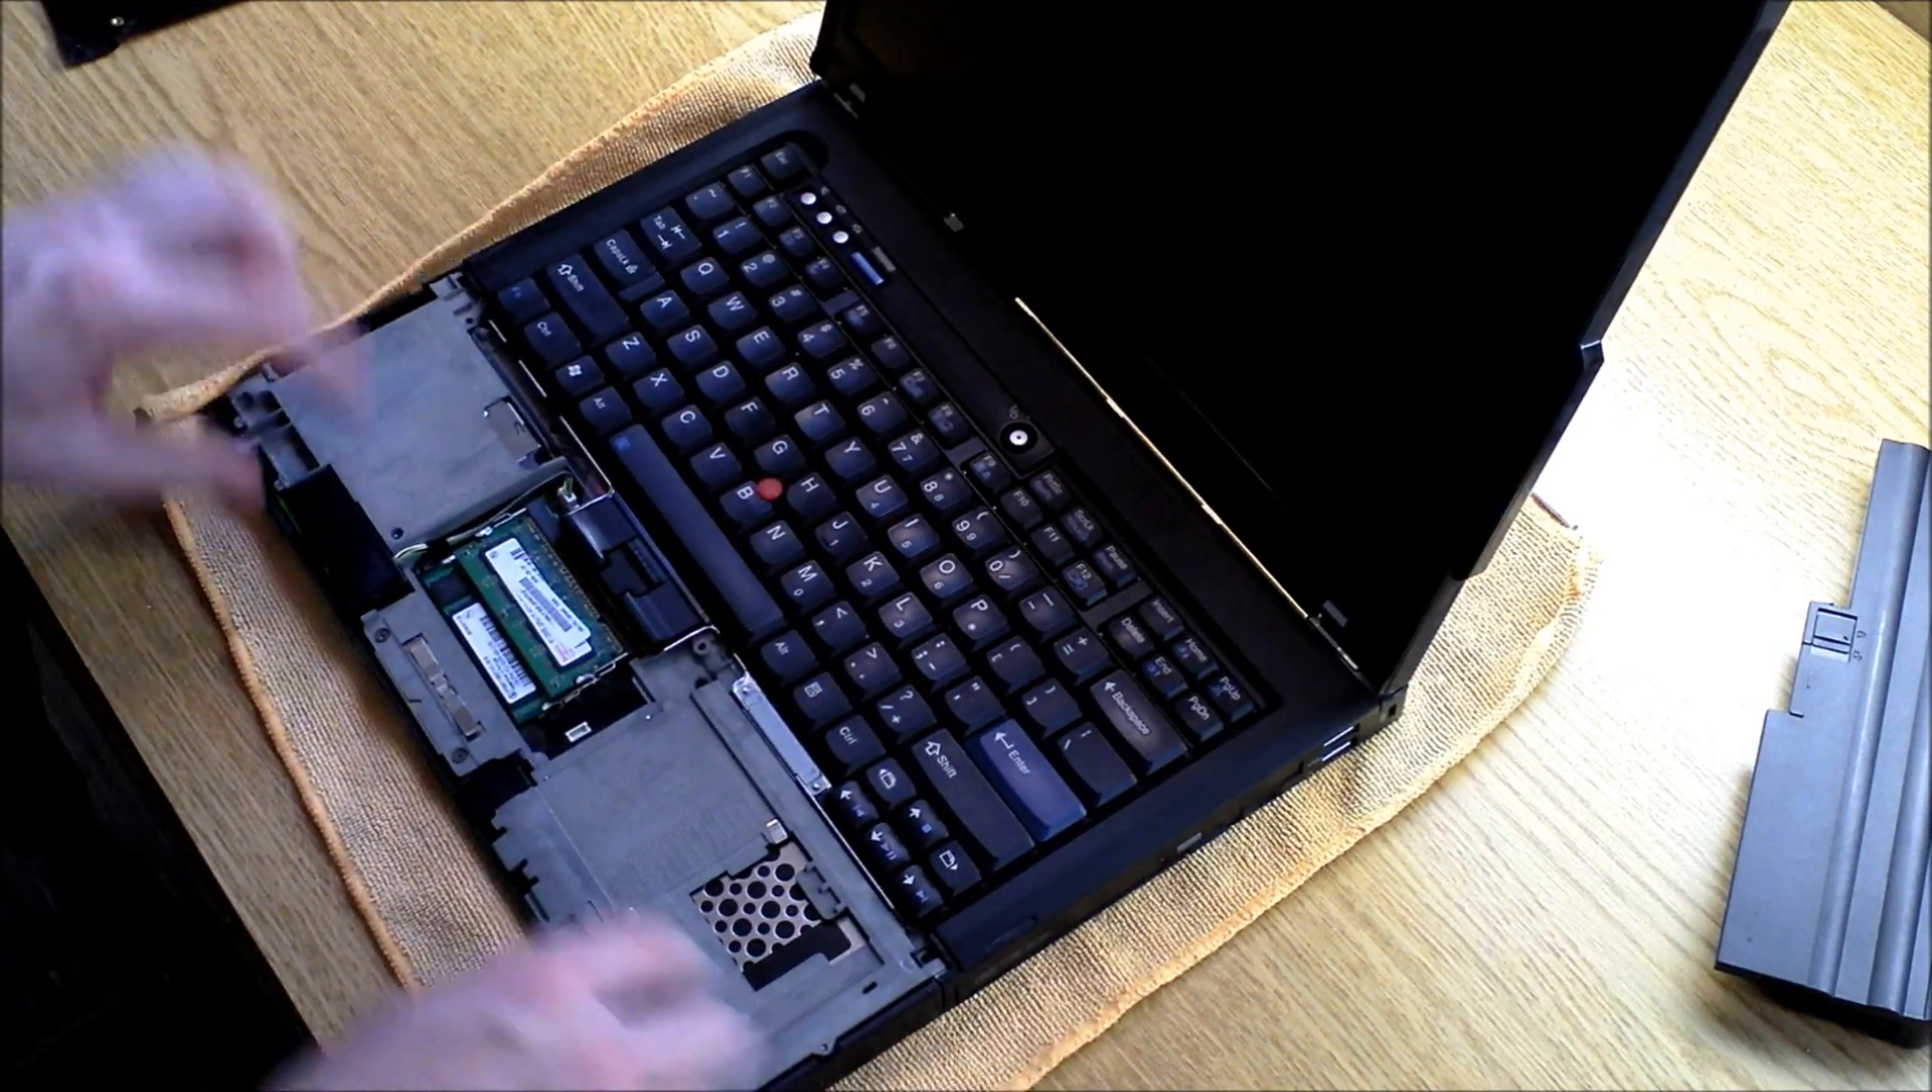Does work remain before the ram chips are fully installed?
No.